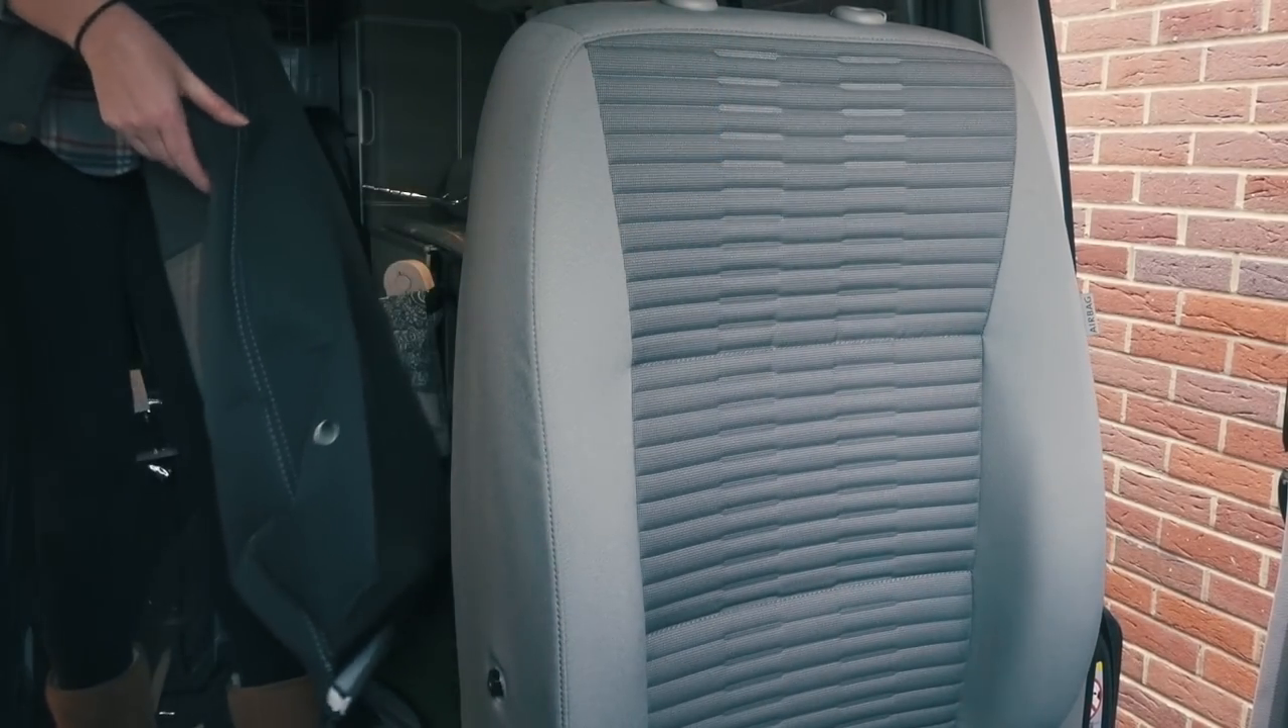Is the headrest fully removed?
Yes.